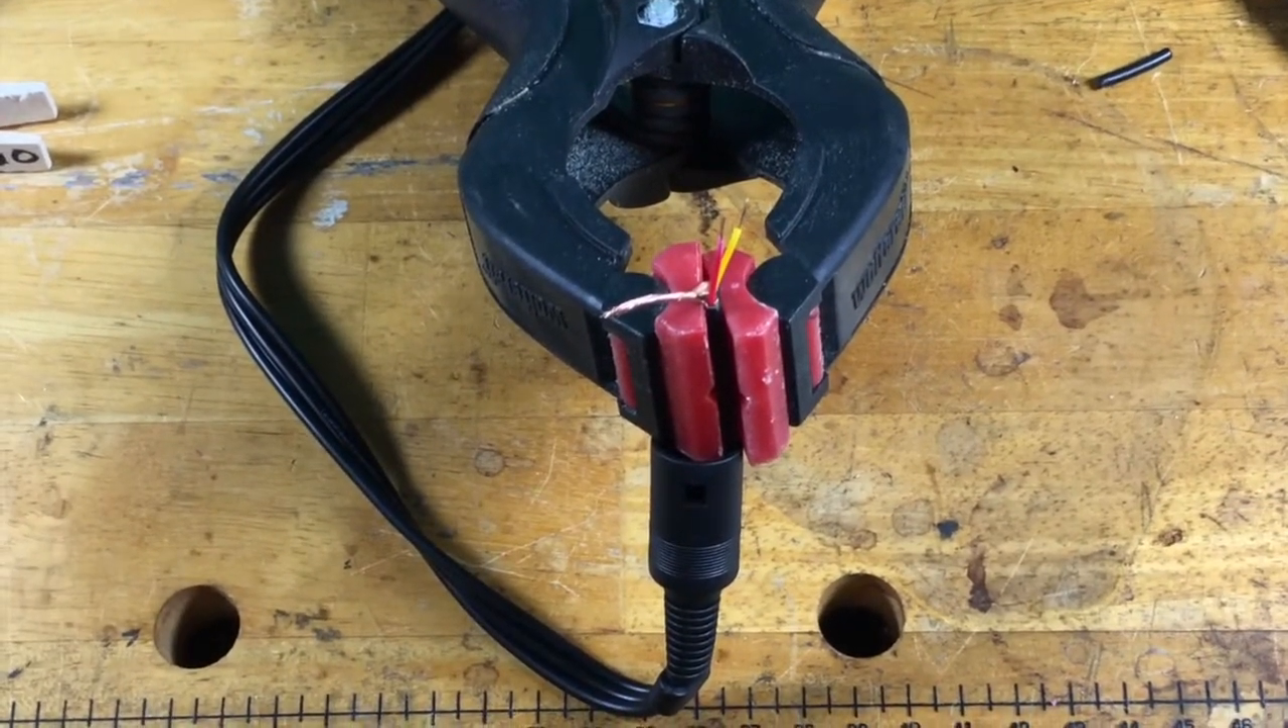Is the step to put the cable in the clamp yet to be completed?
No.